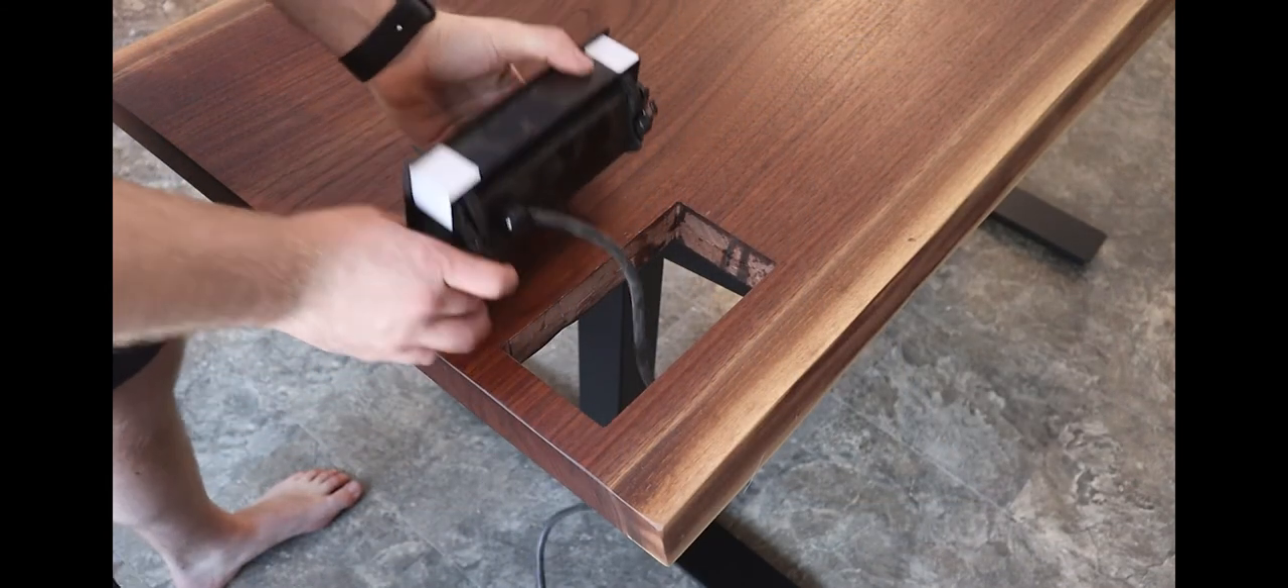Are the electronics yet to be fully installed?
Yes.